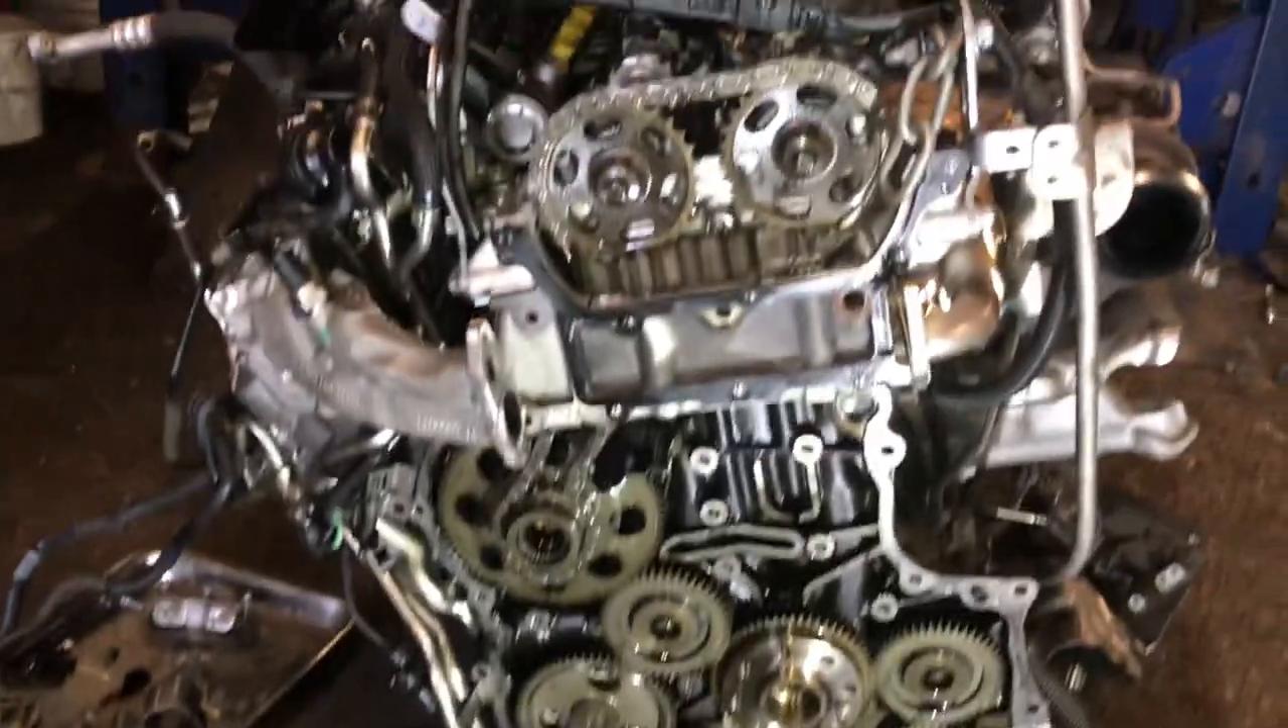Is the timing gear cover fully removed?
Yes.